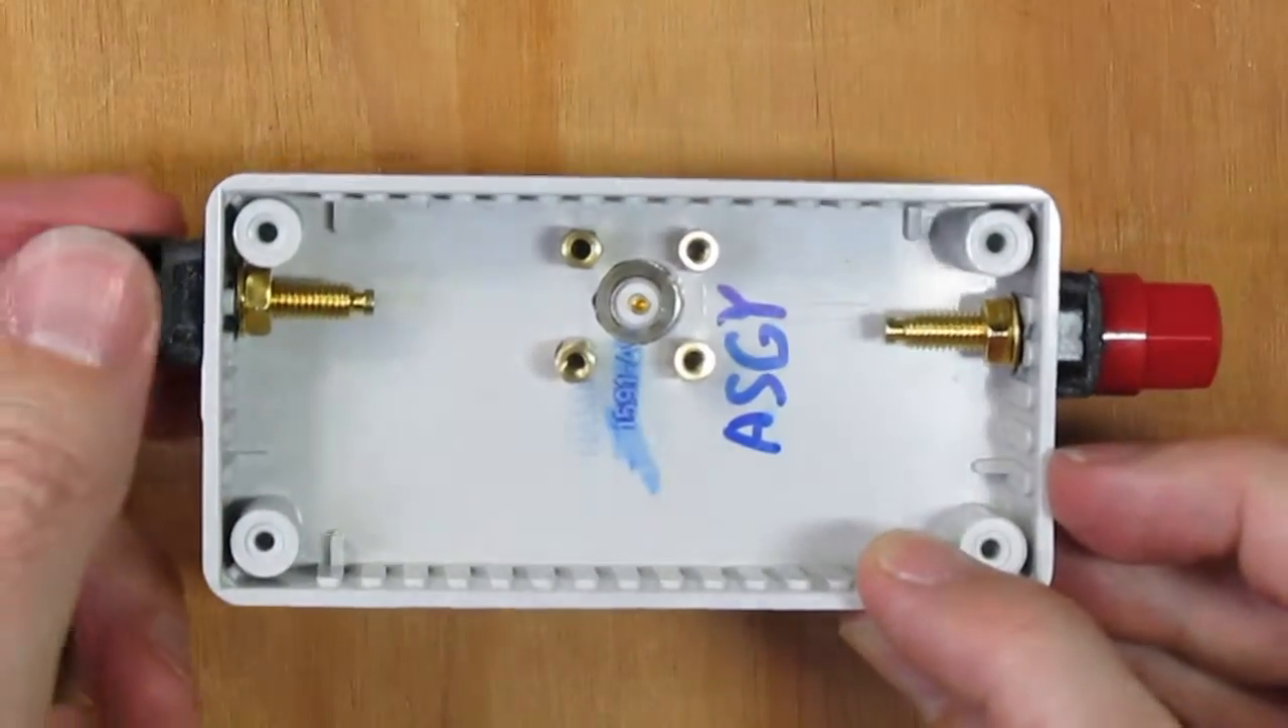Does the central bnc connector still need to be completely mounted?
No.